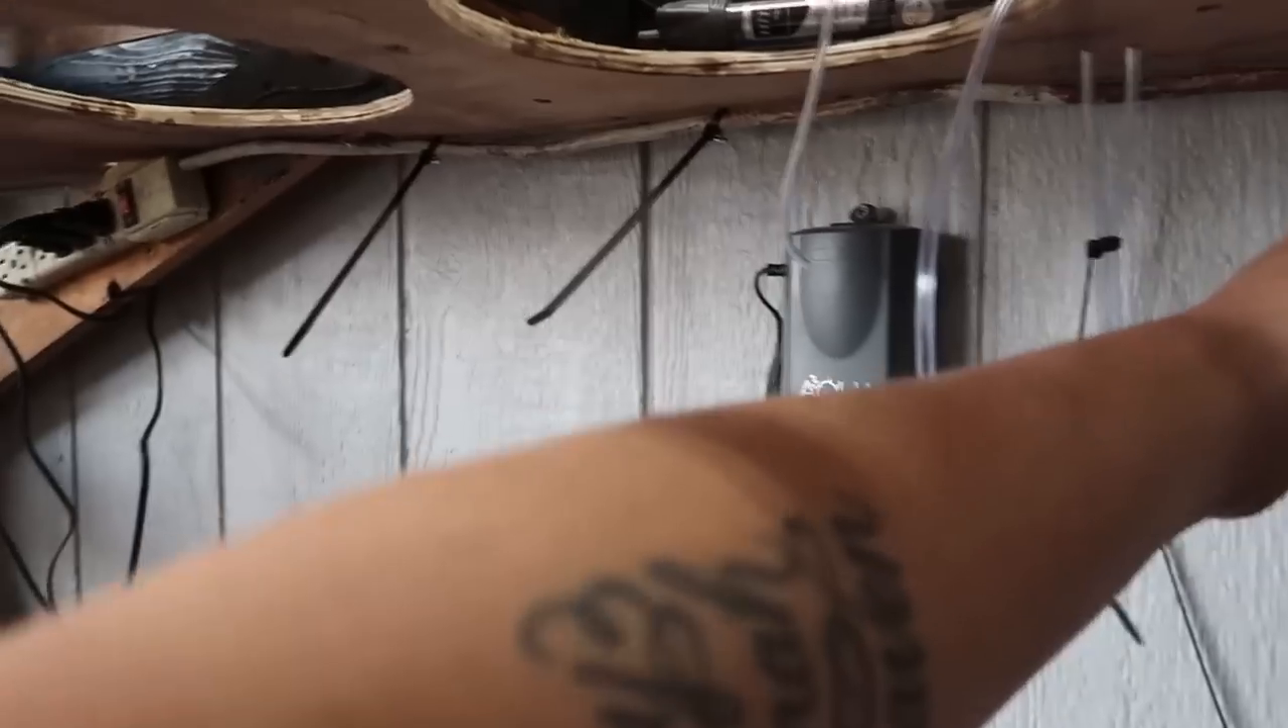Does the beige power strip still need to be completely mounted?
No.